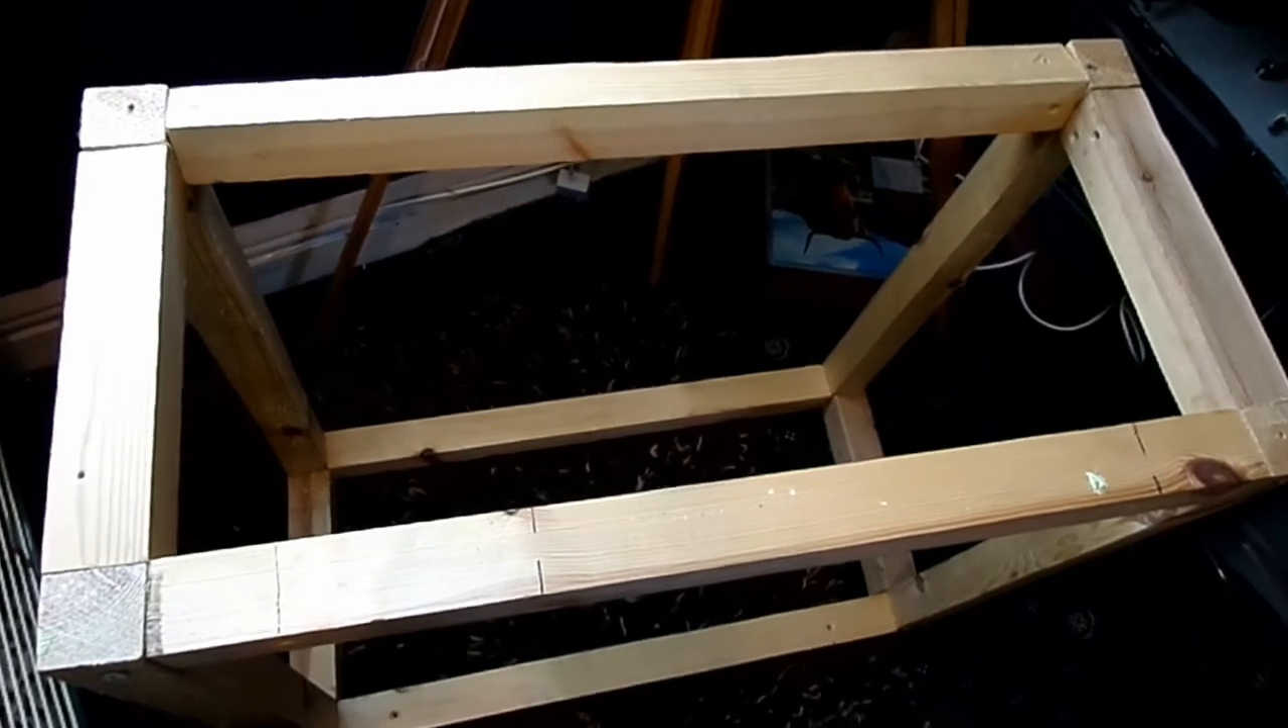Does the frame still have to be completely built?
No.